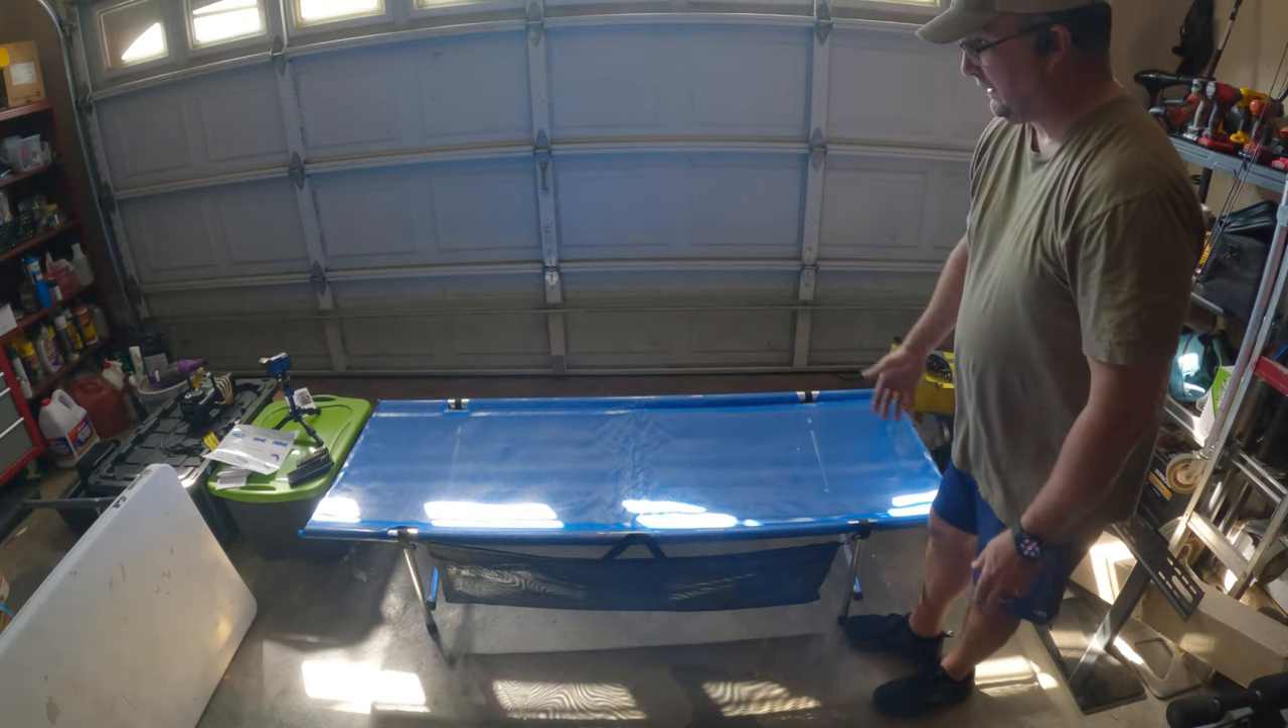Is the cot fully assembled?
Yes.